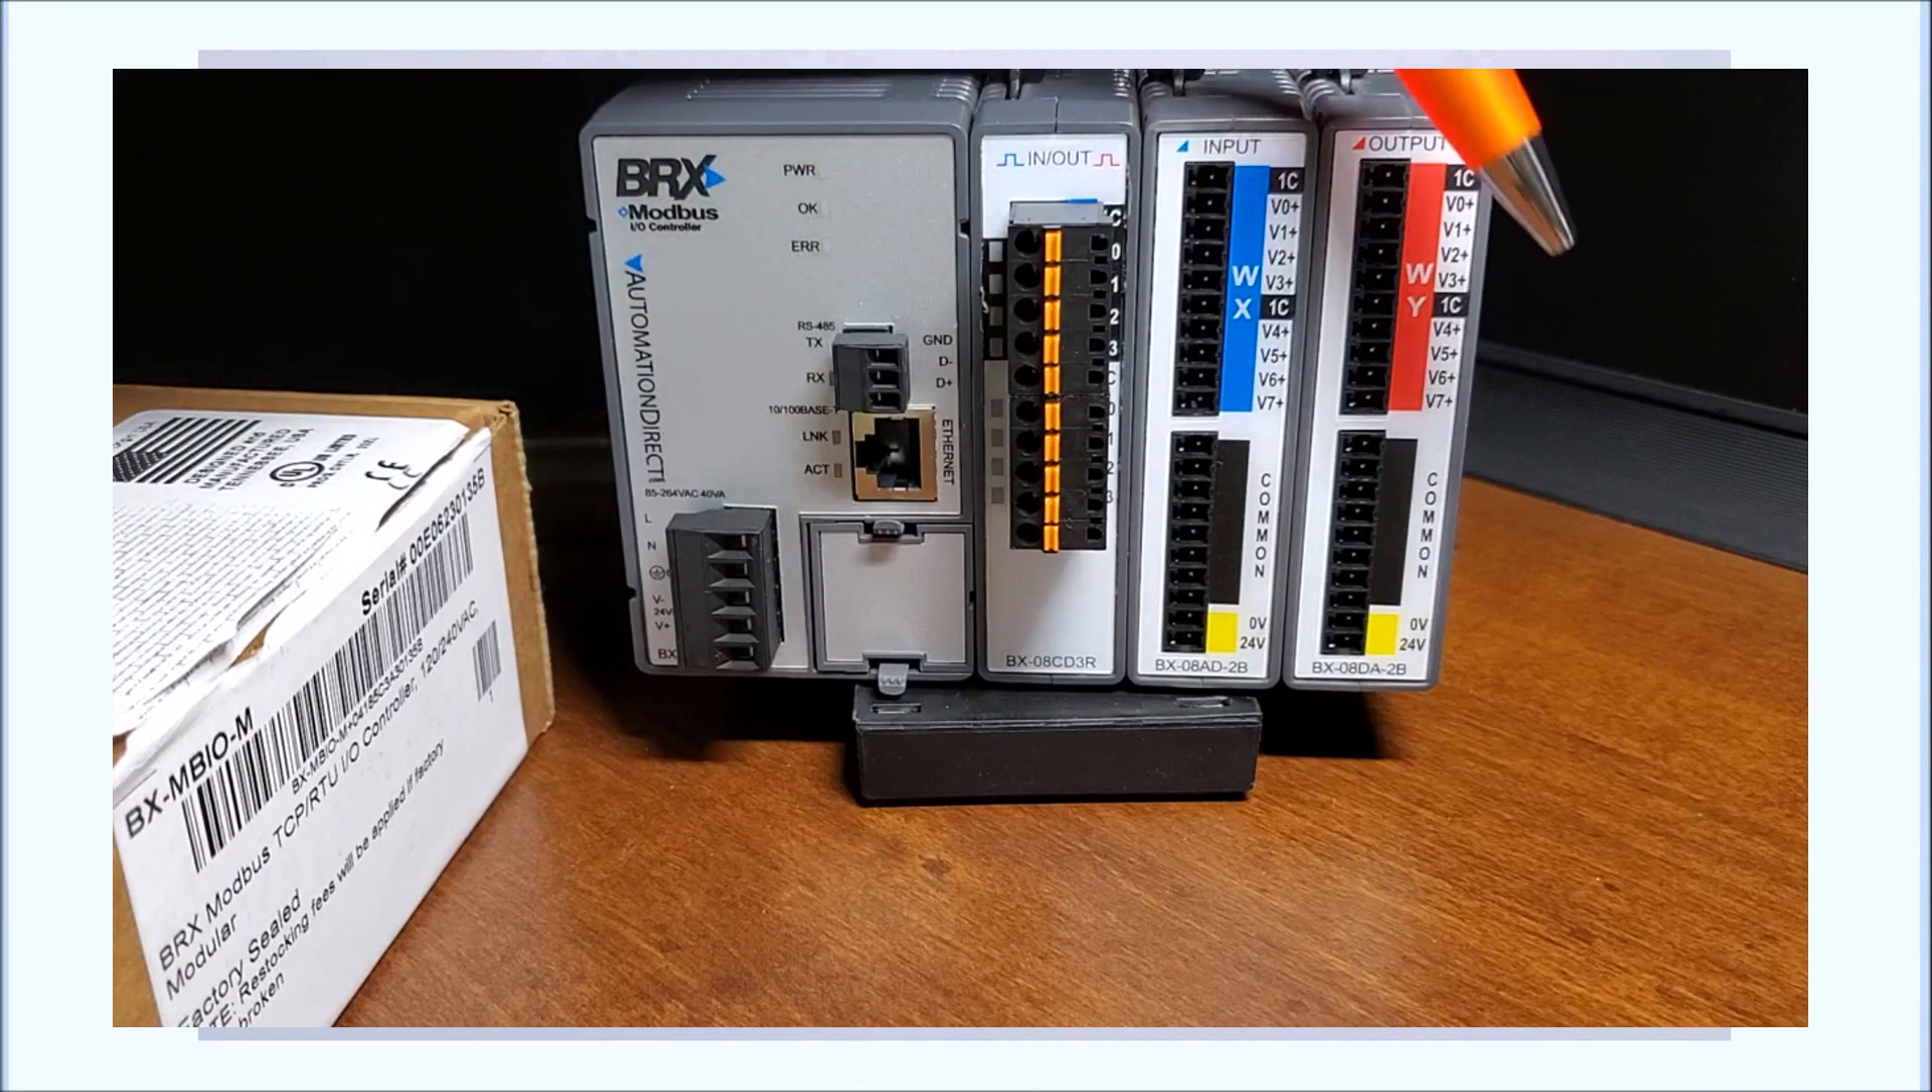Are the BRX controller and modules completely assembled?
Yes.